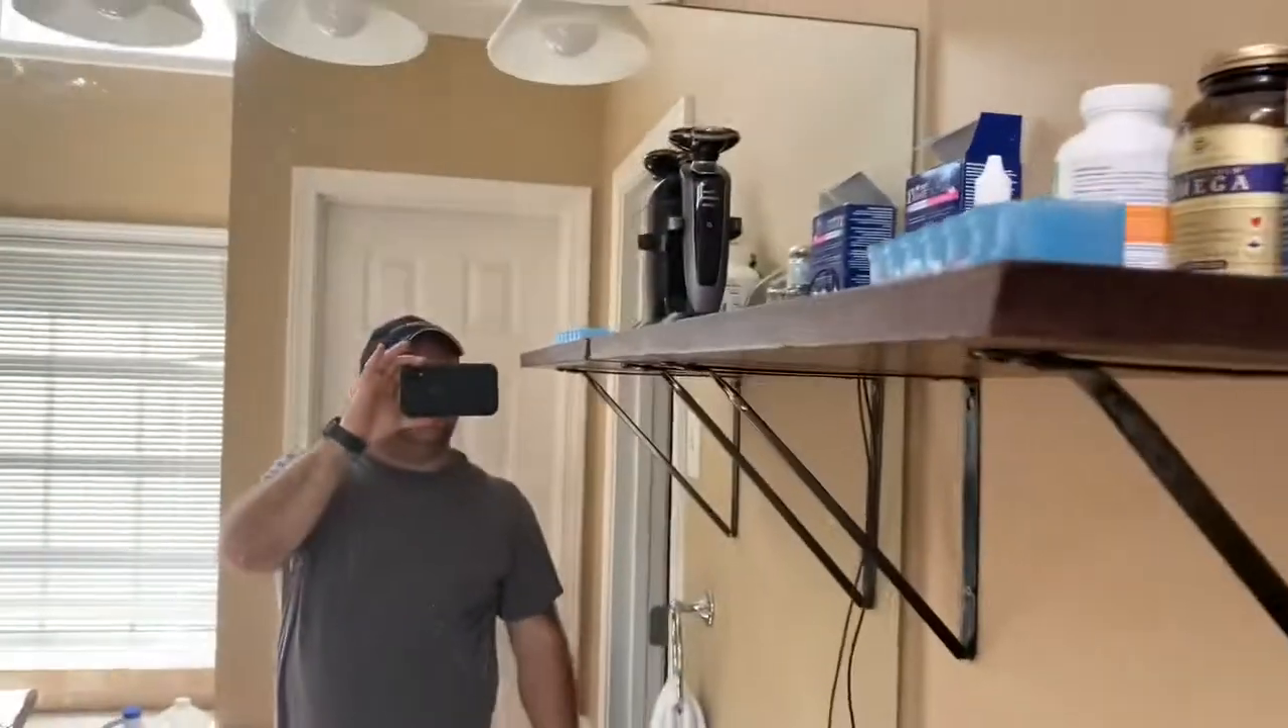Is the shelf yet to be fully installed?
No.